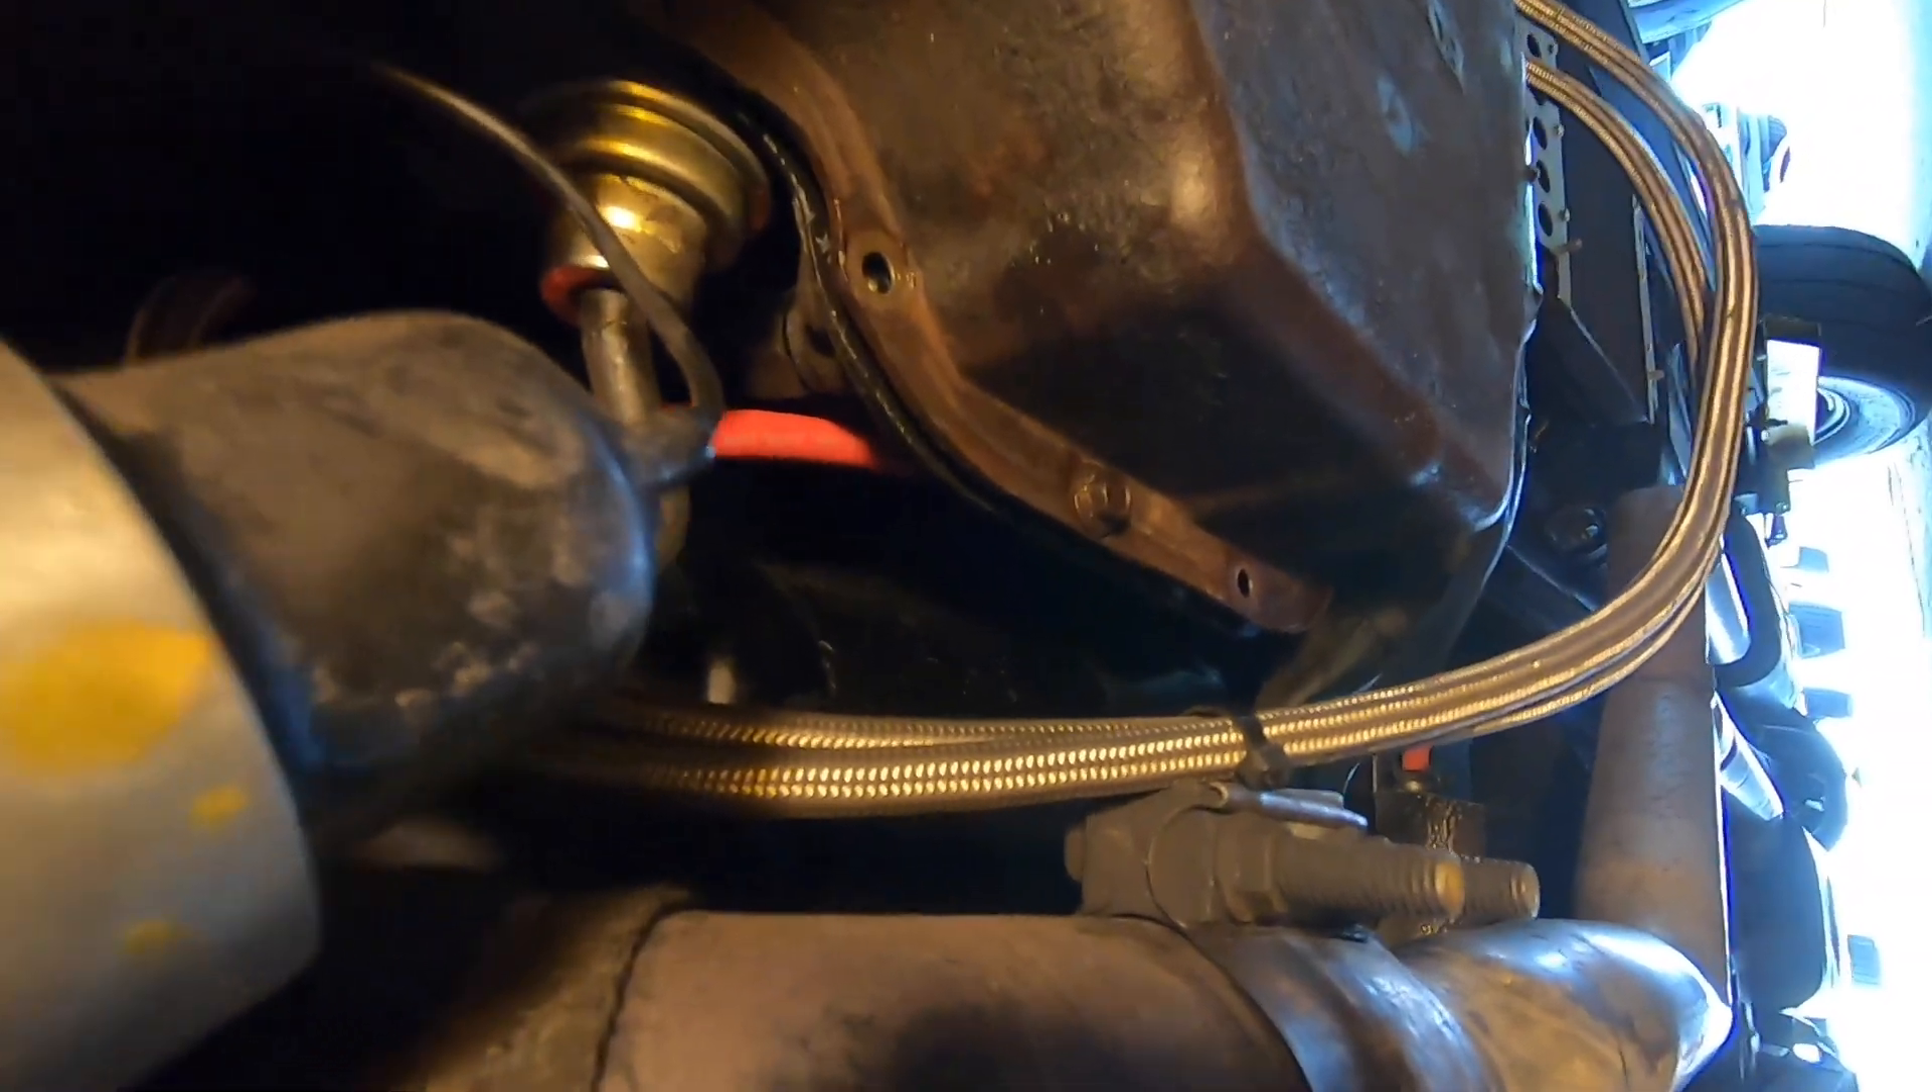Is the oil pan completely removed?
No.